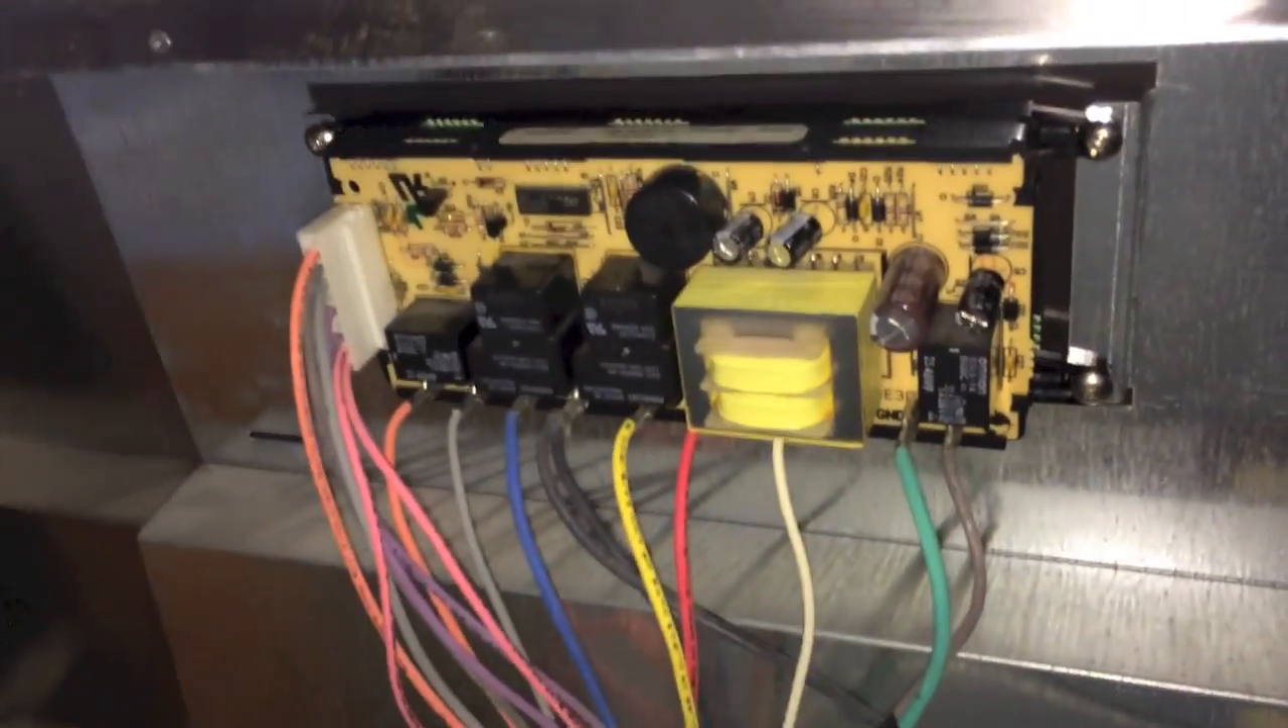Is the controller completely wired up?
Yes.